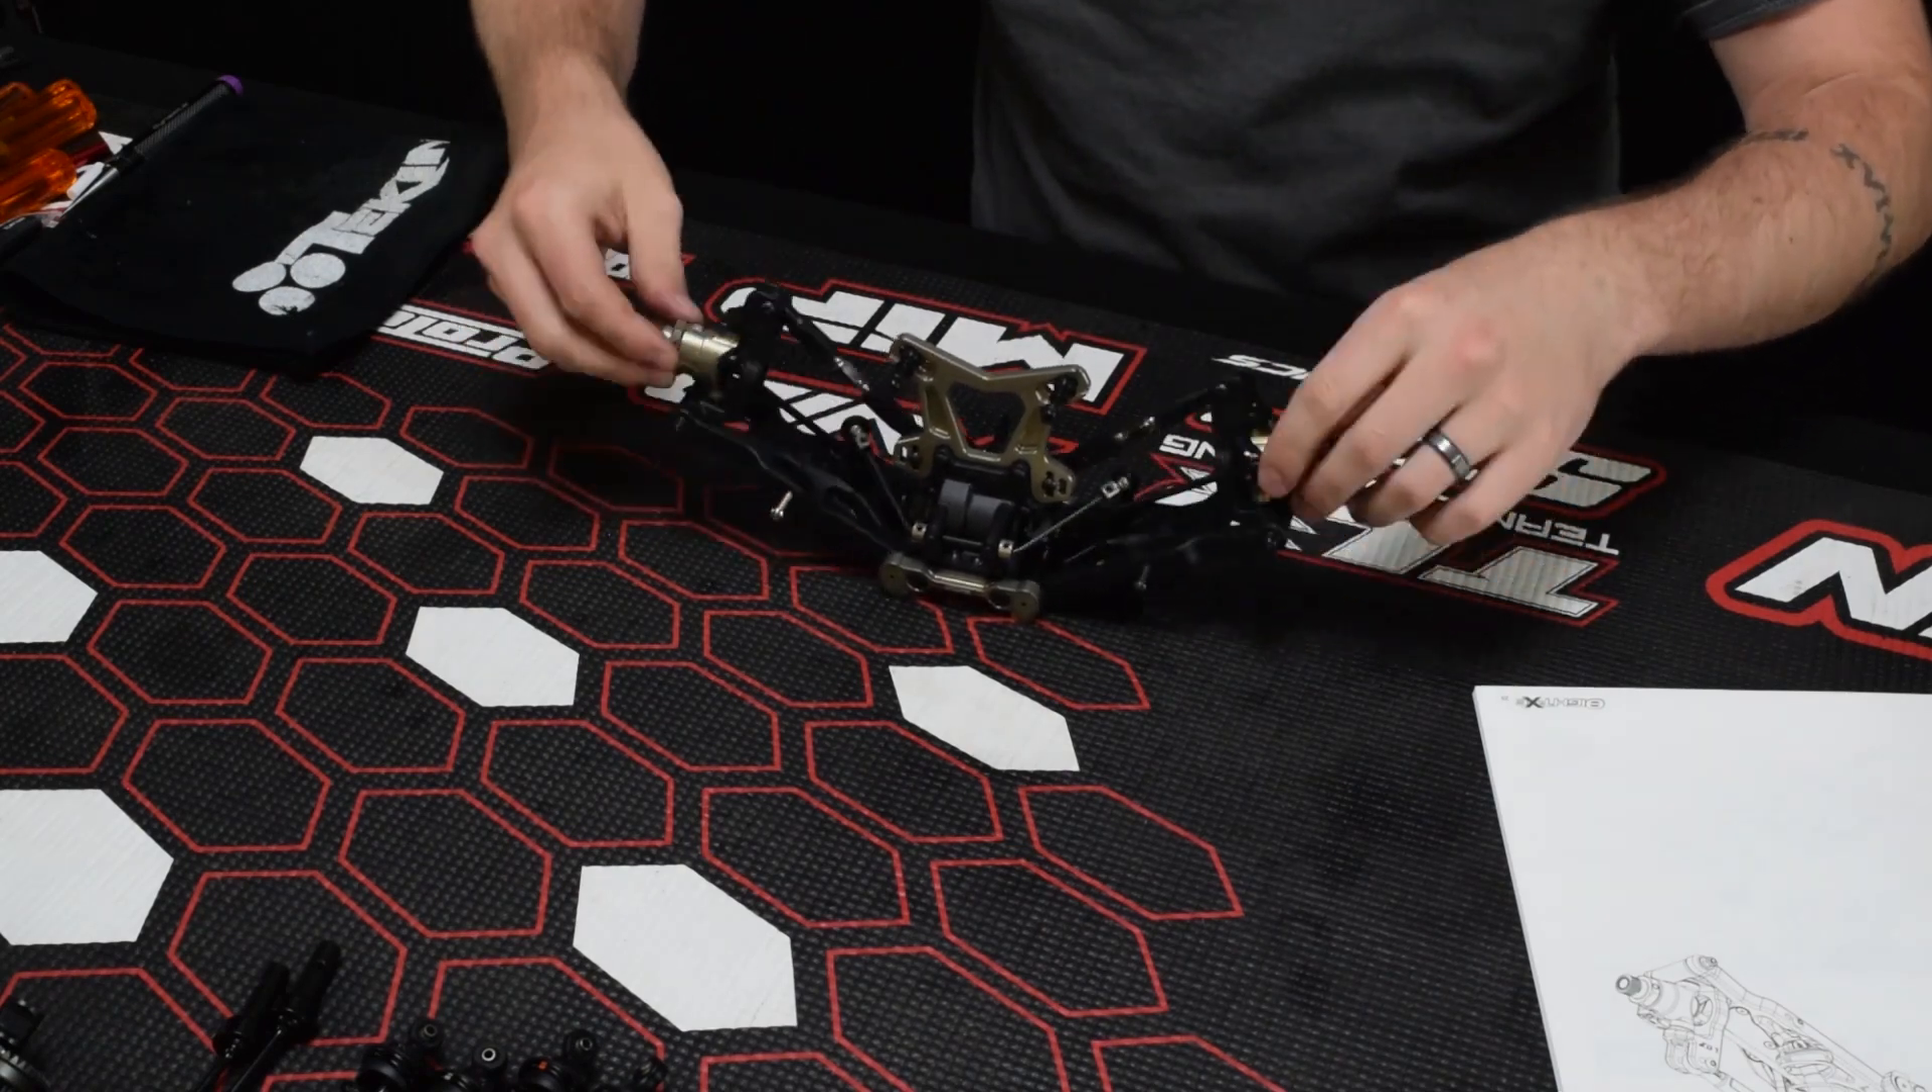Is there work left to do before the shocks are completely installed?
Yes.